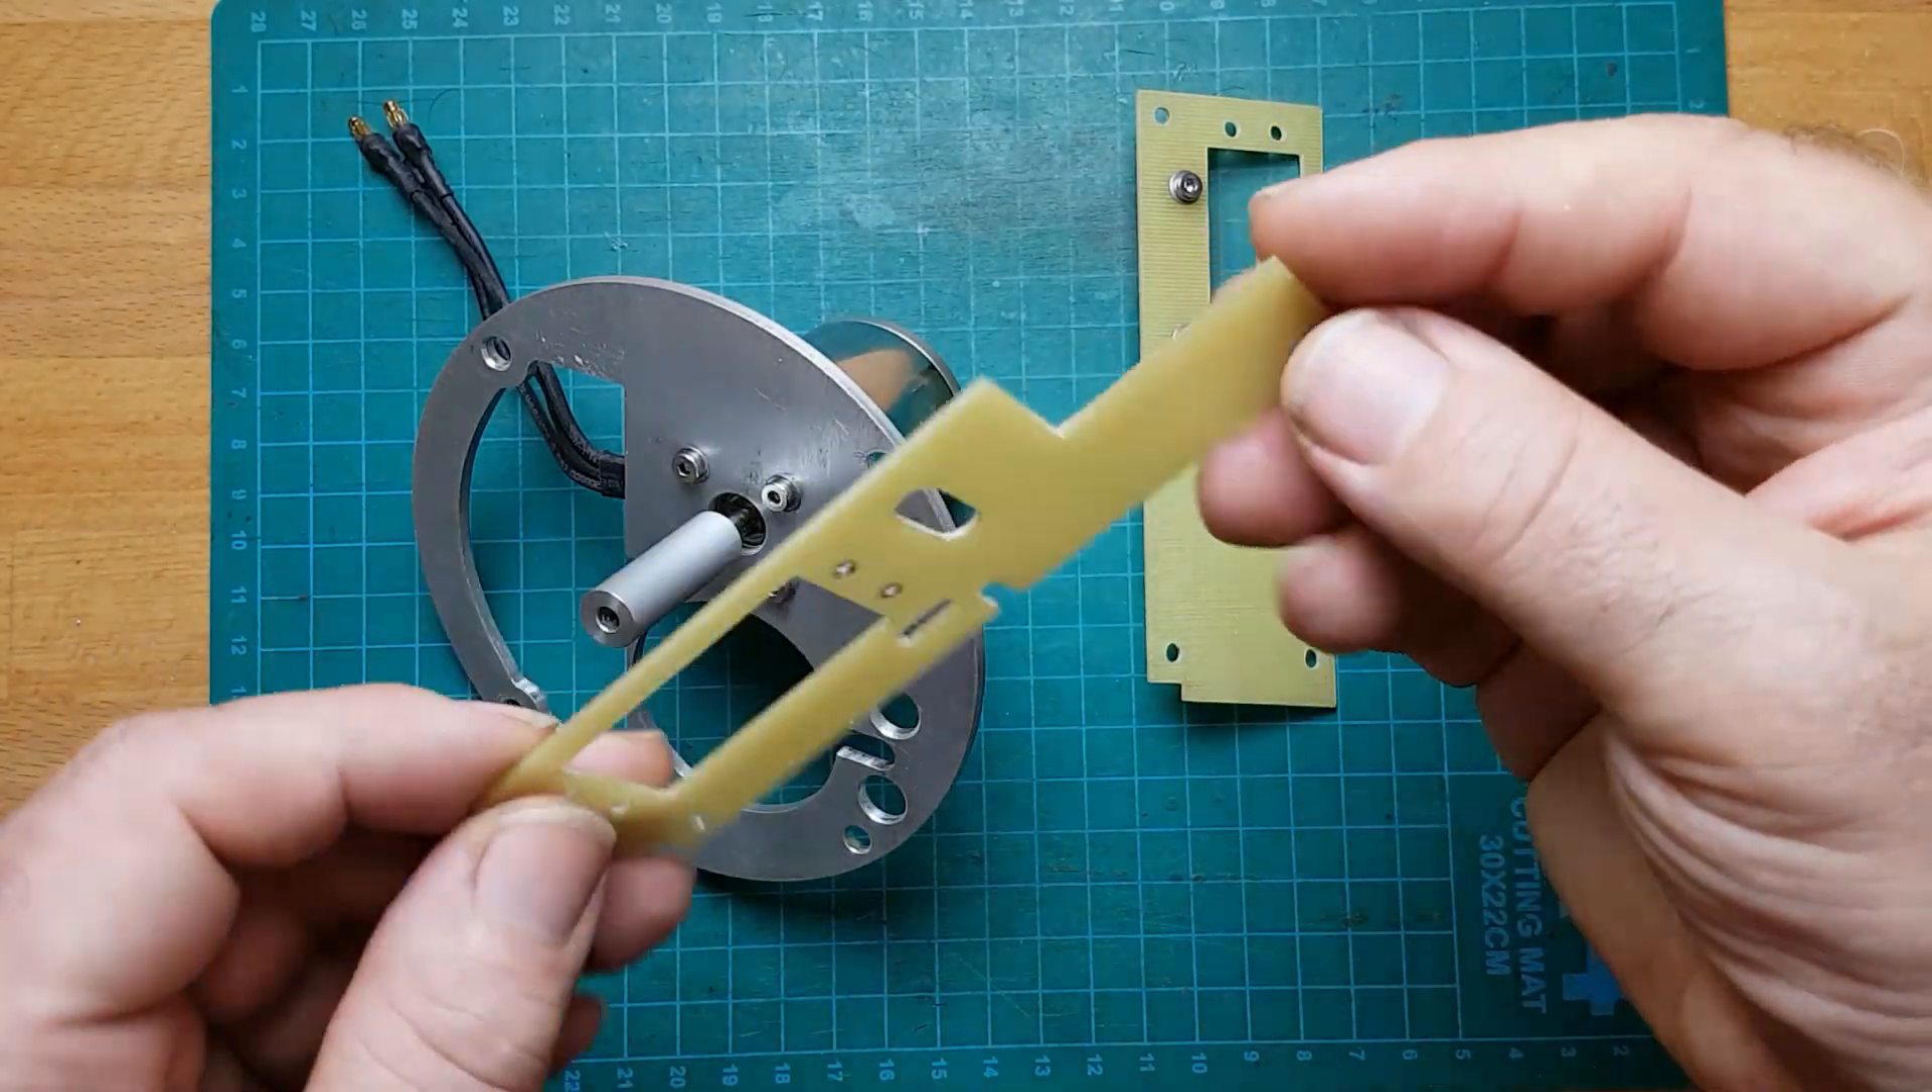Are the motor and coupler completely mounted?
Yes.